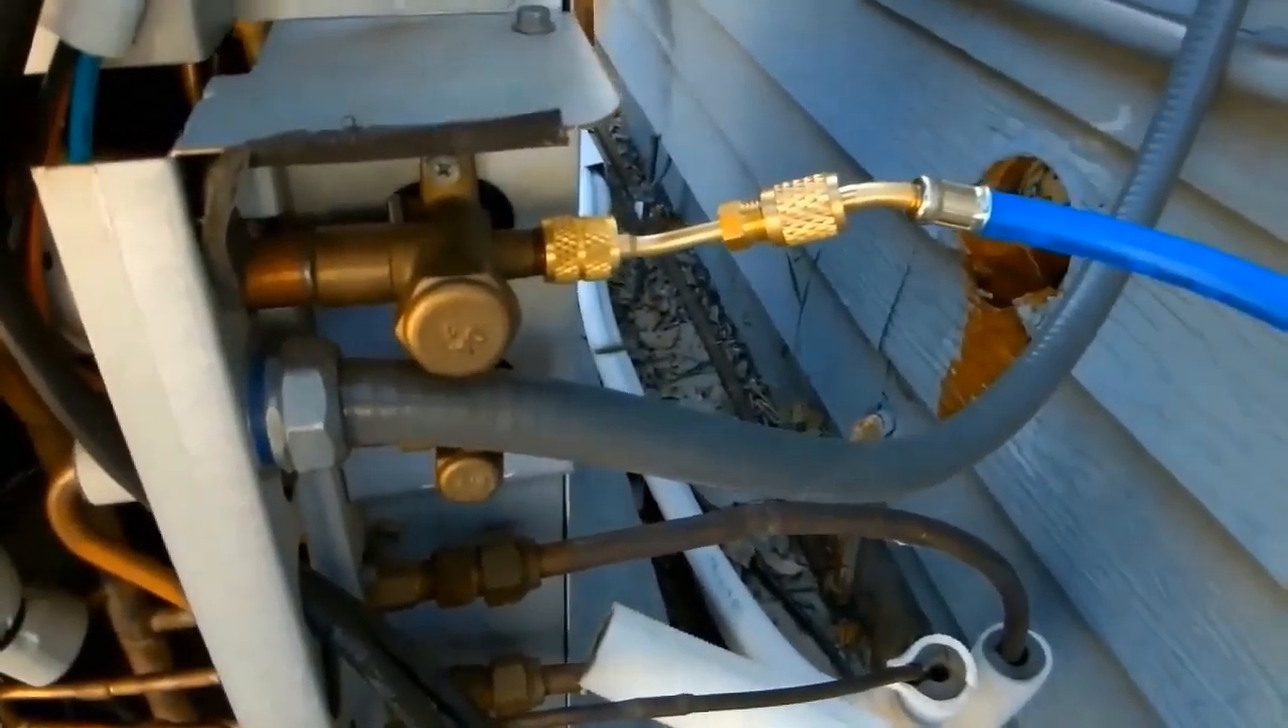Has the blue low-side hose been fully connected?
Yes.